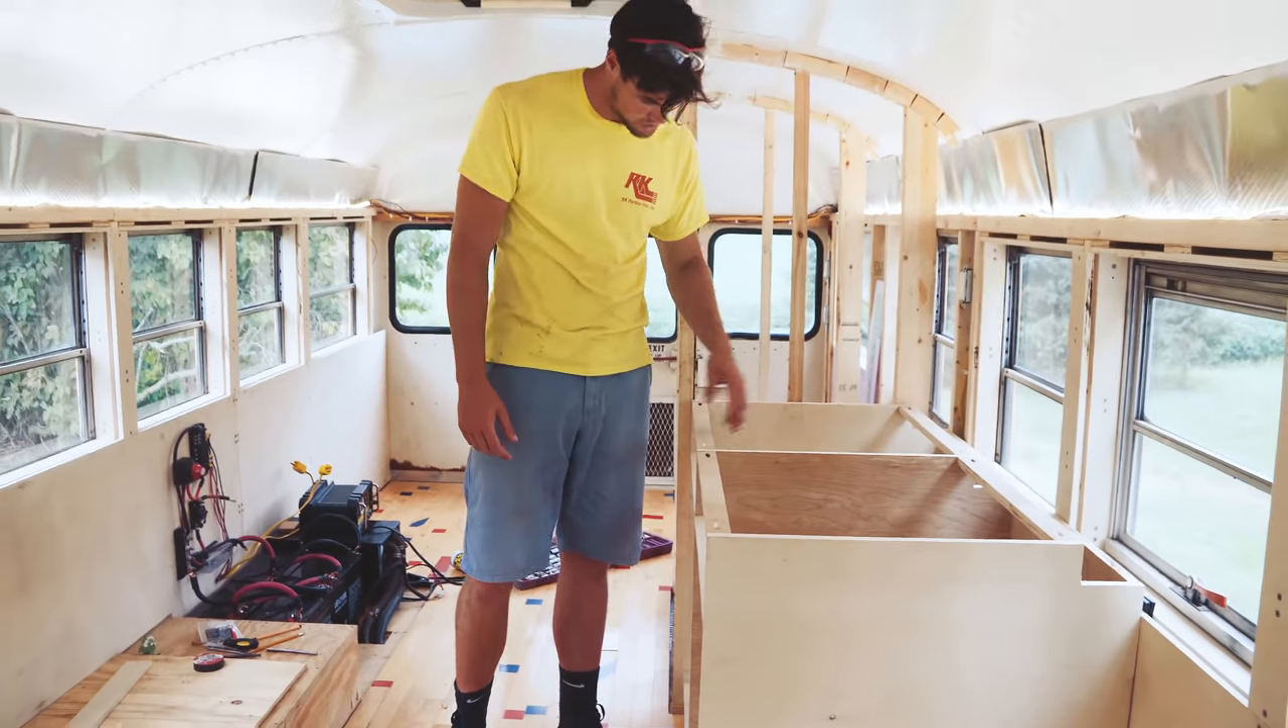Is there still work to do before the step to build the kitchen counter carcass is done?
No.